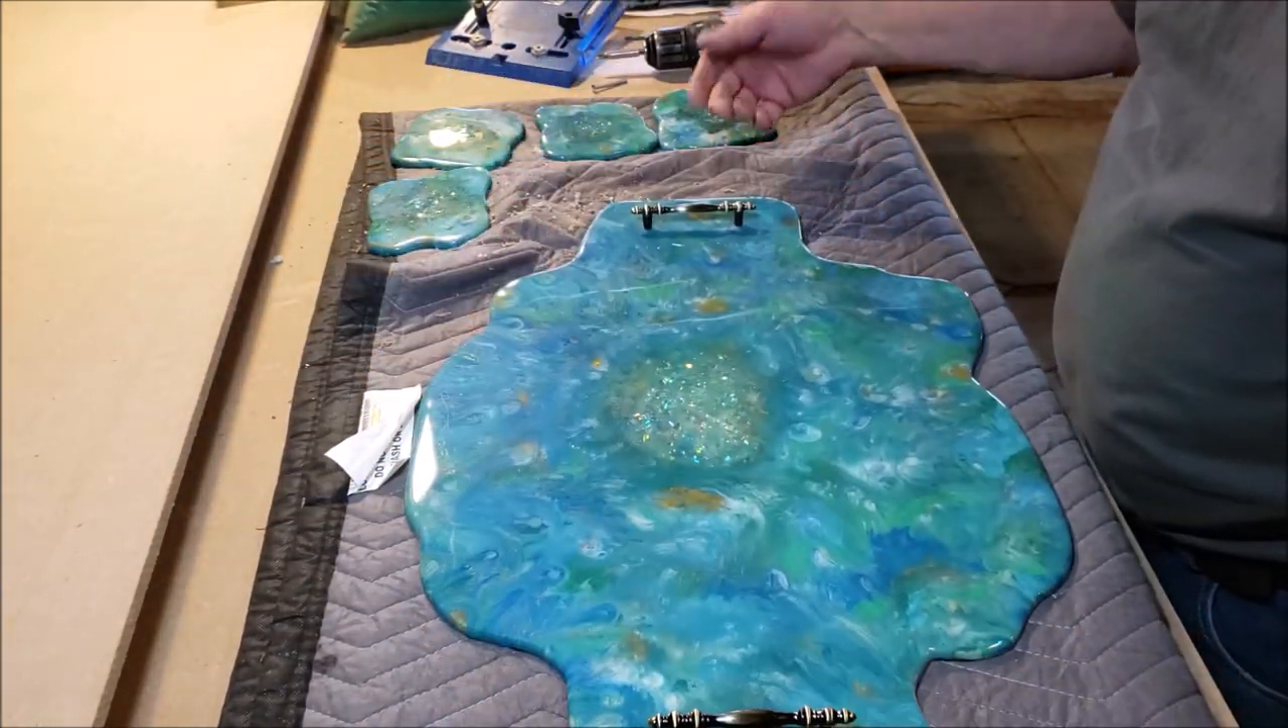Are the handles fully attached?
Yes.